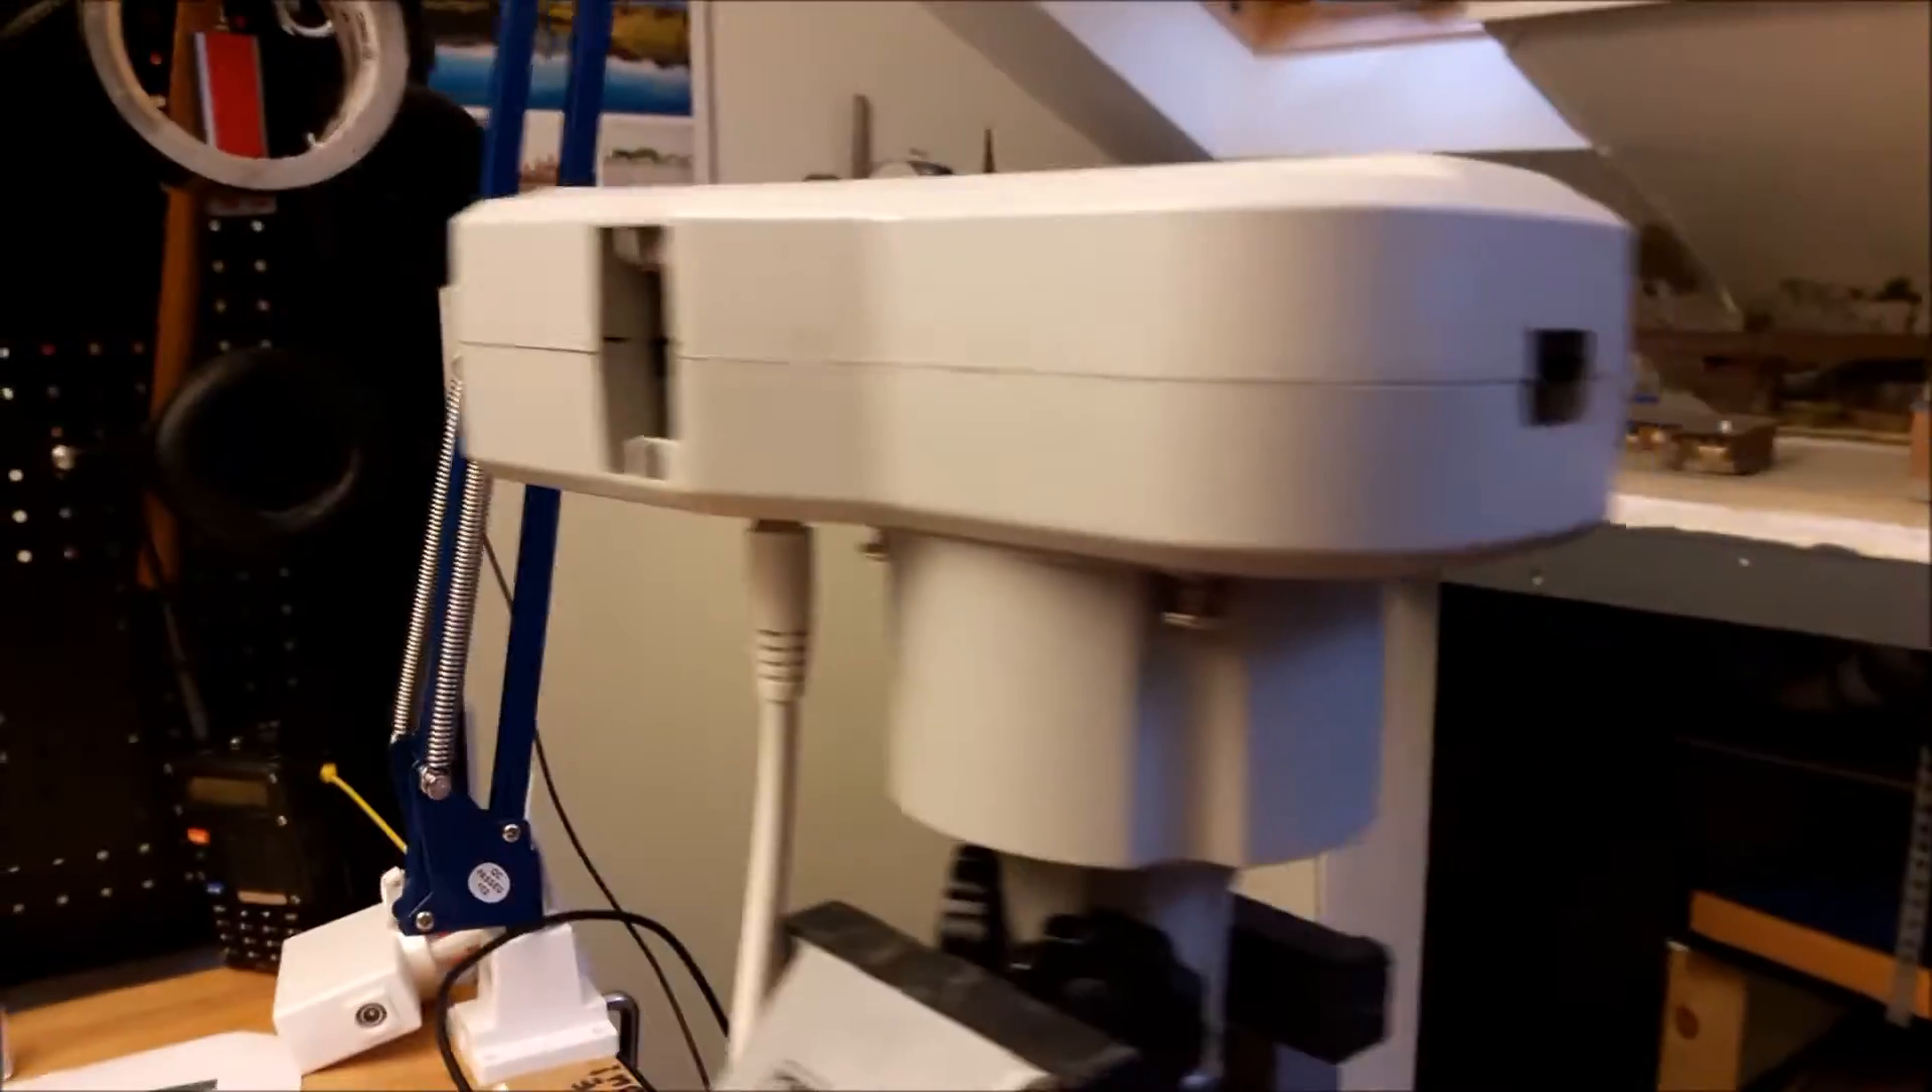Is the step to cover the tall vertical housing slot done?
No.